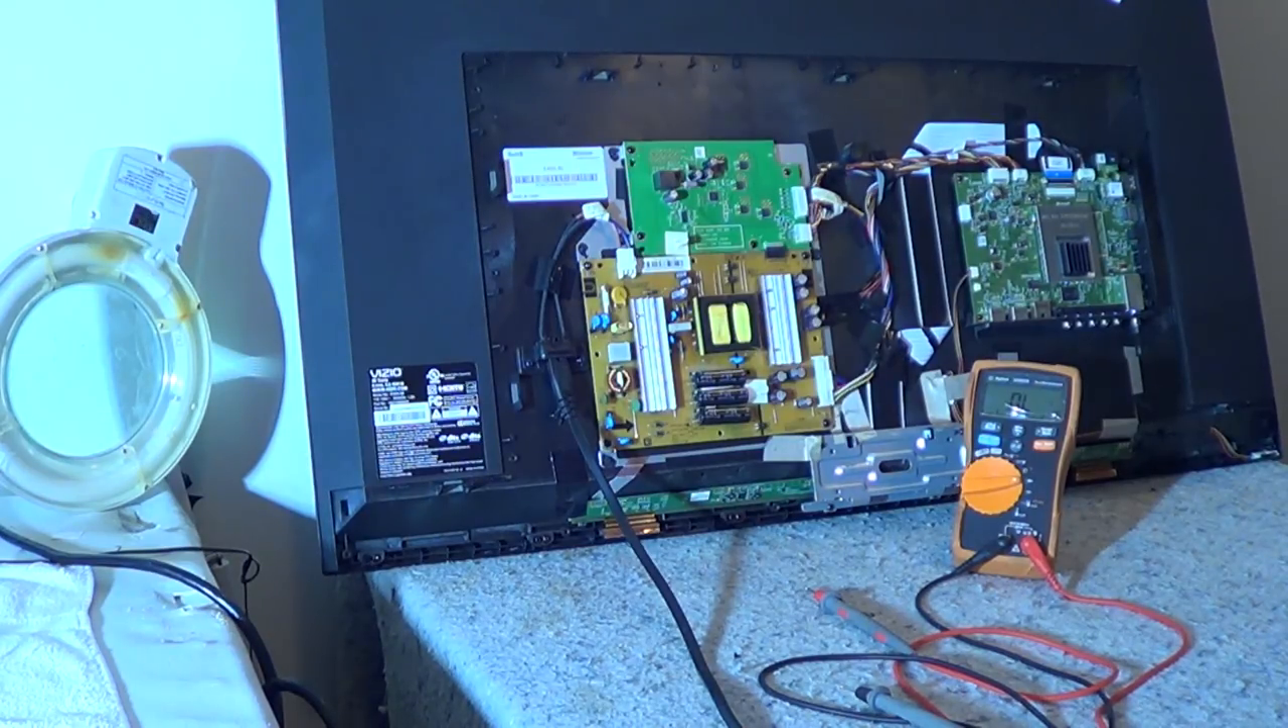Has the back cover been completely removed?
Yes.